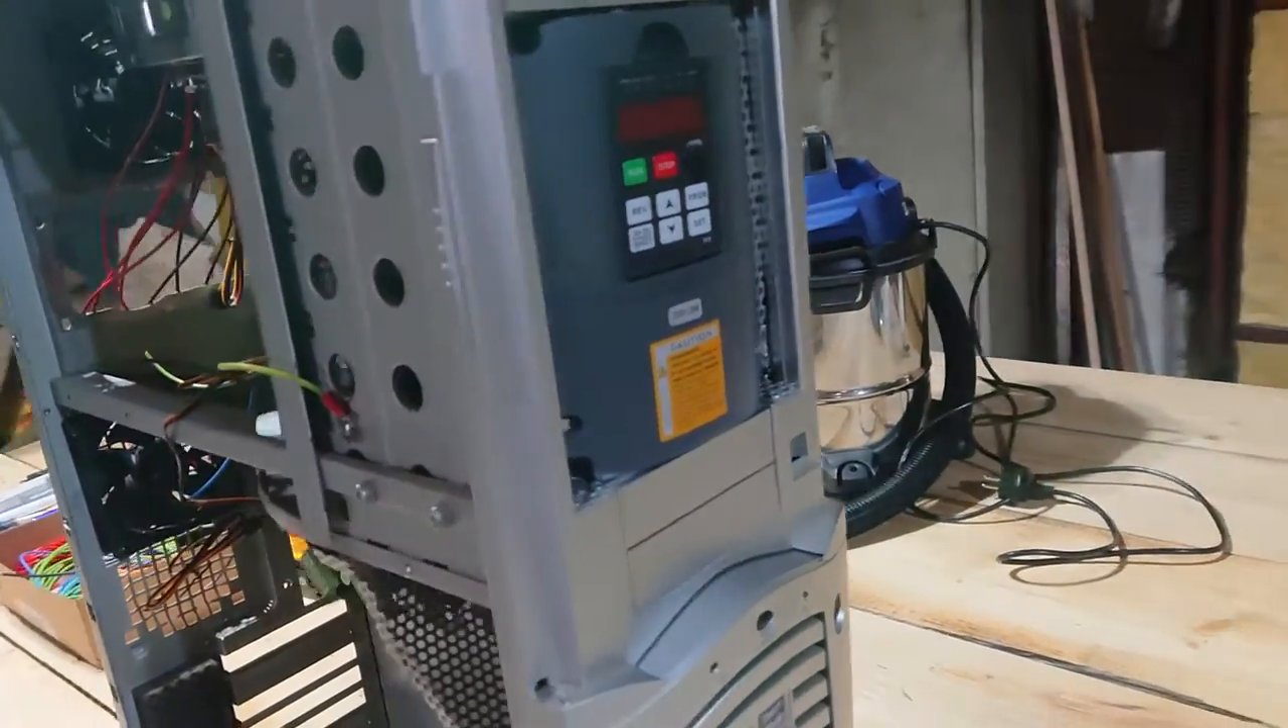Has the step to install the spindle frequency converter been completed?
Yes.